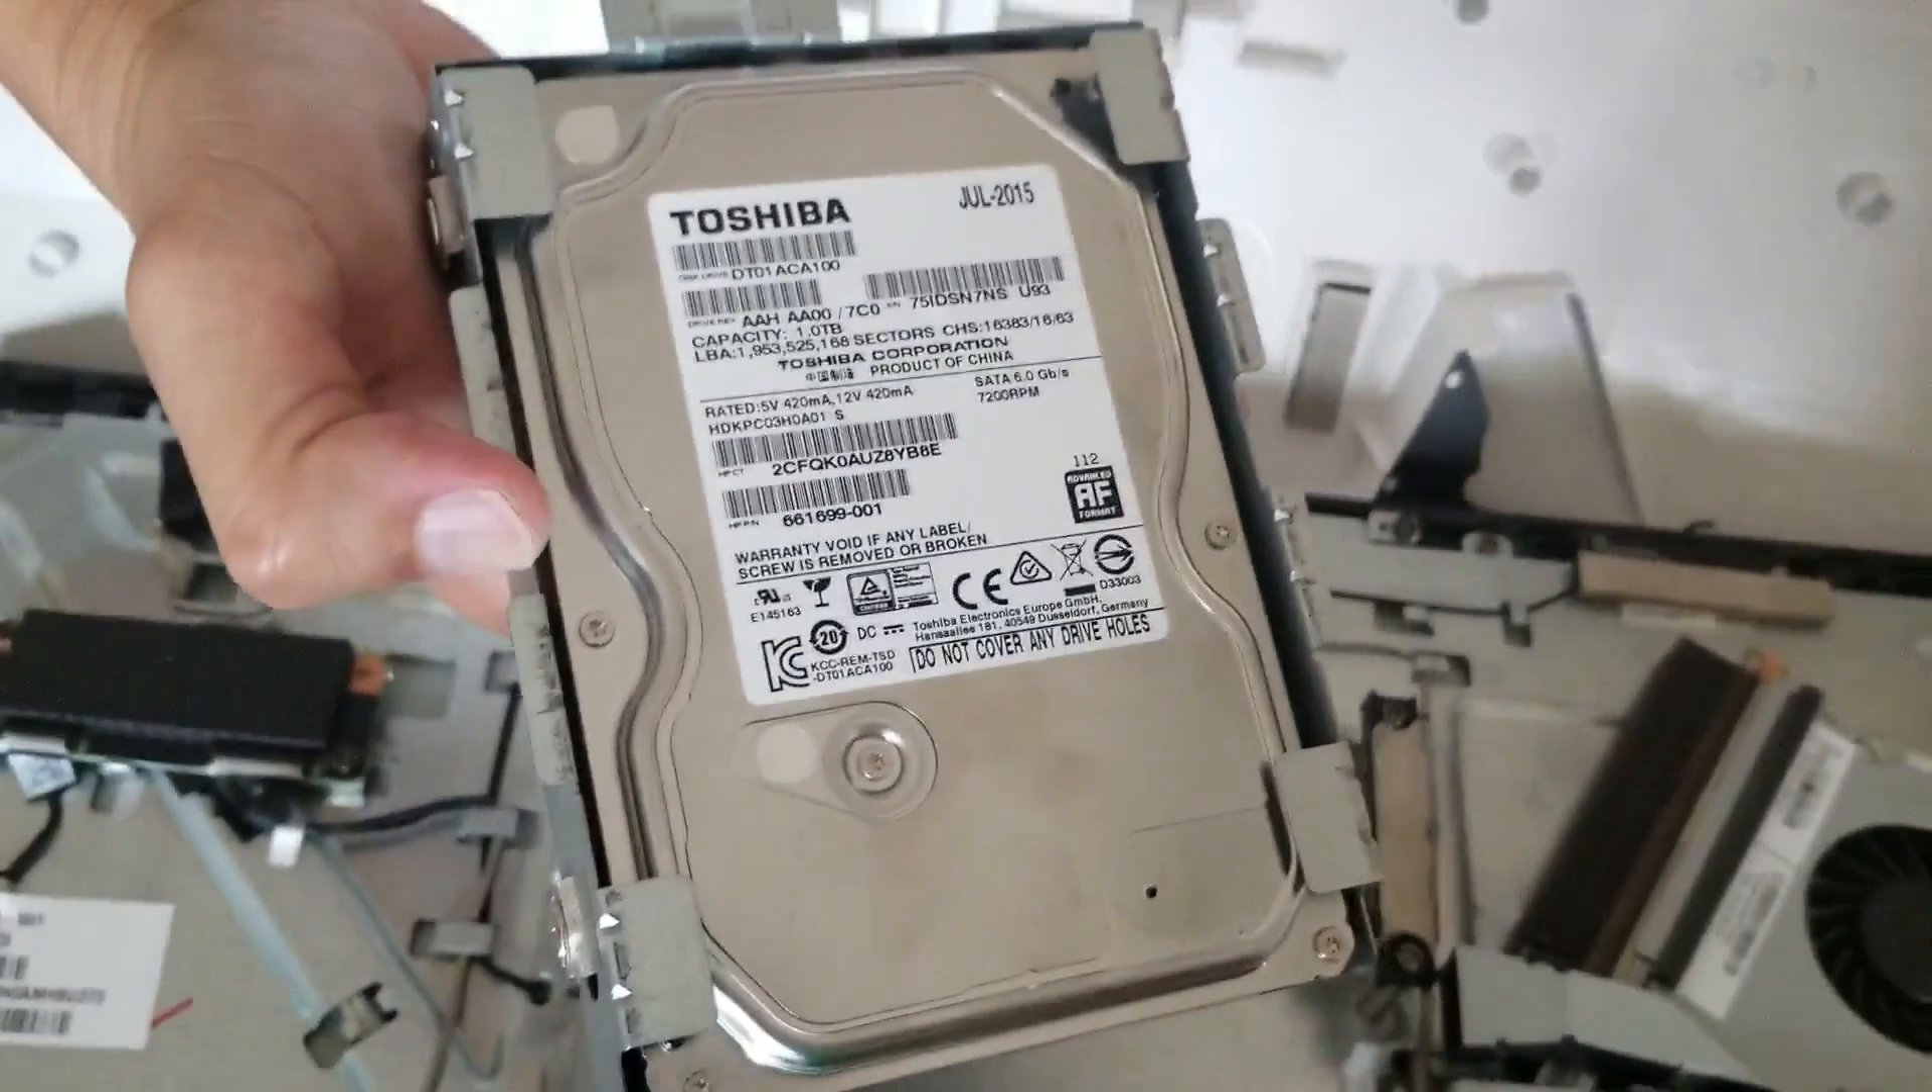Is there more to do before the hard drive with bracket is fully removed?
No.